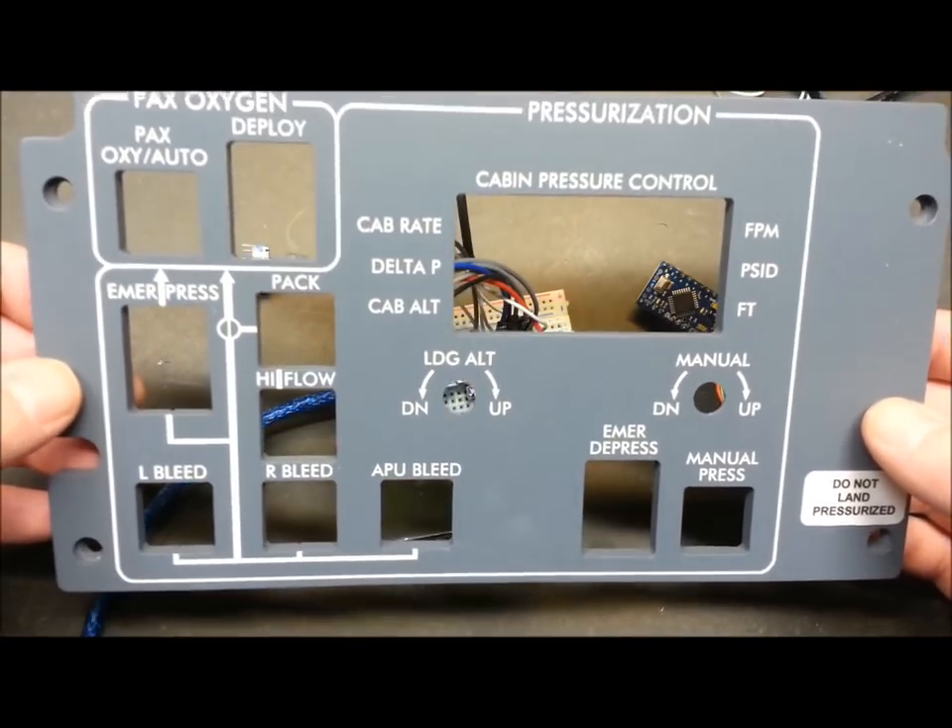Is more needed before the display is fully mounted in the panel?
Yes.